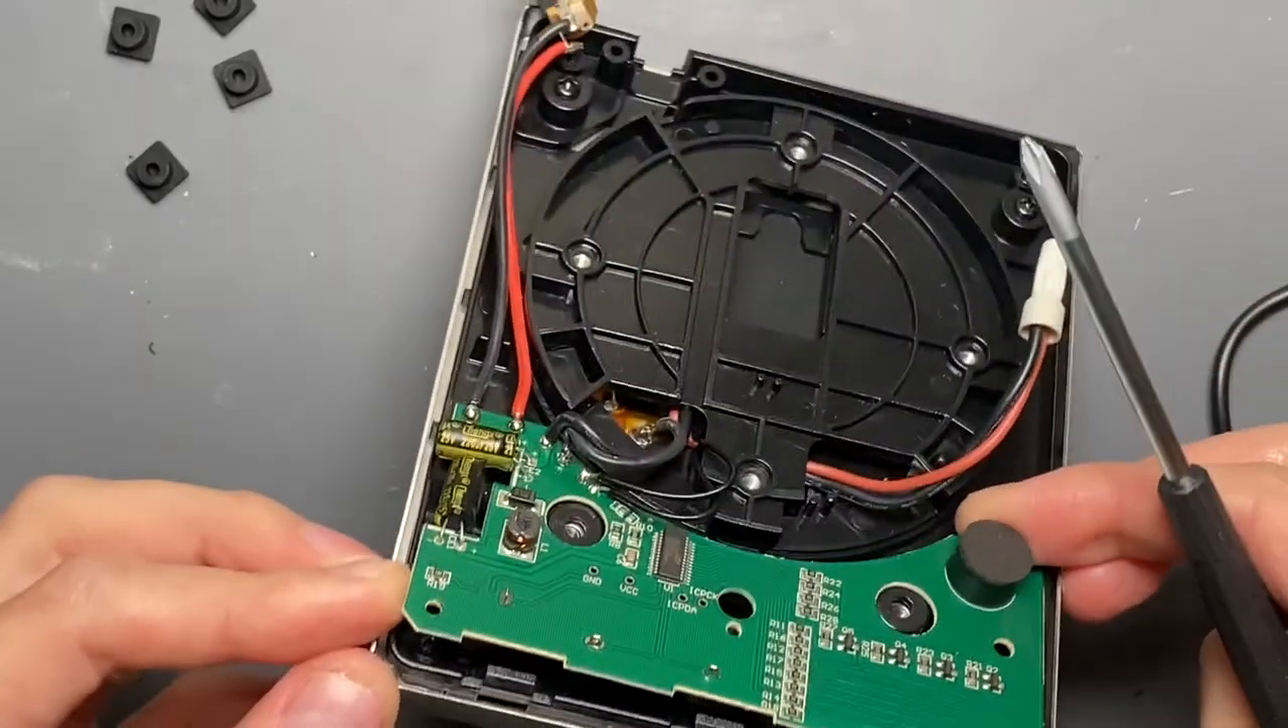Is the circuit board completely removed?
No.